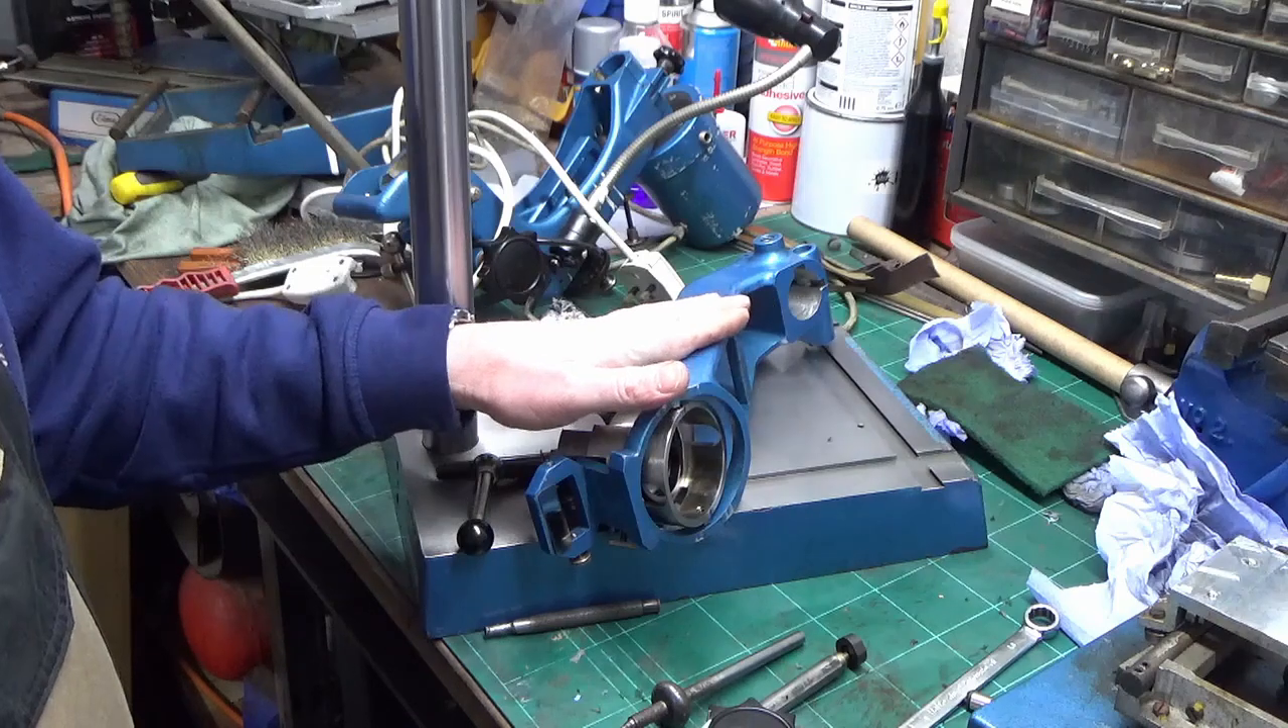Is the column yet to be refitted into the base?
No.